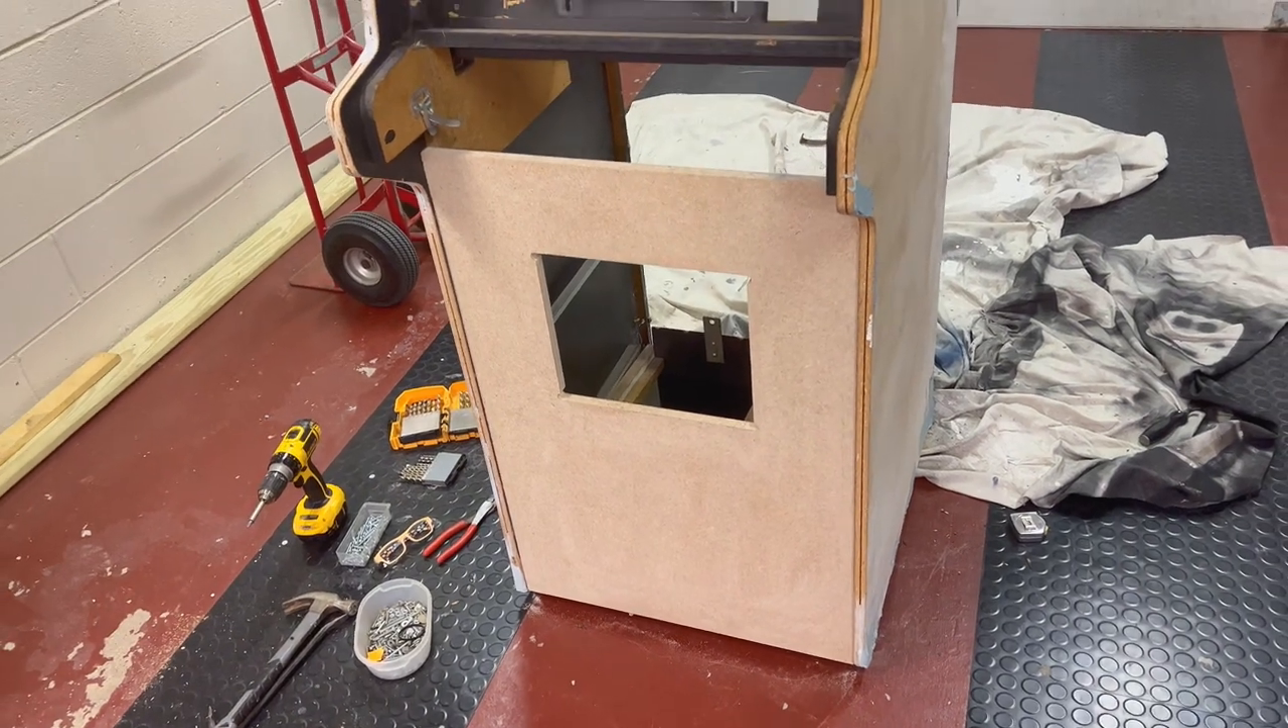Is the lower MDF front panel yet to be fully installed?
No.